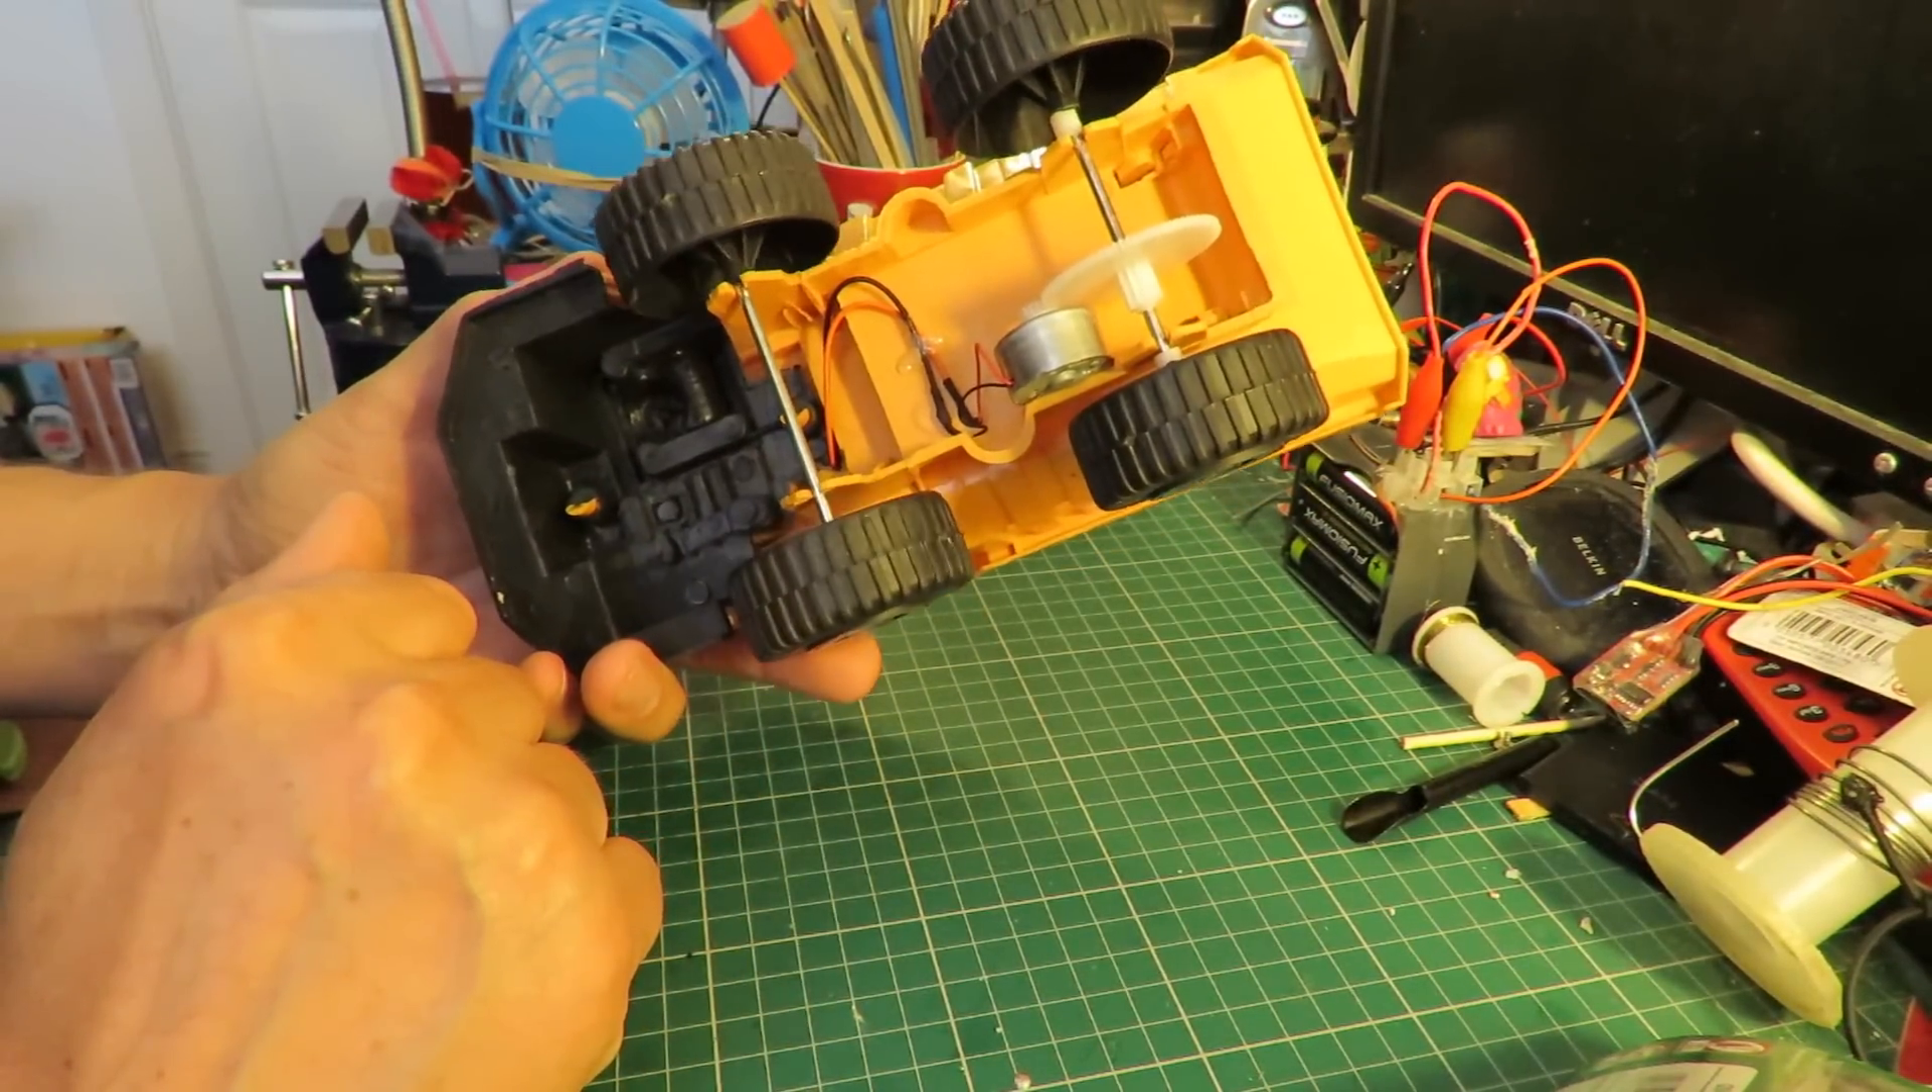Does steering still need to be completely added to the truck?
Yes.